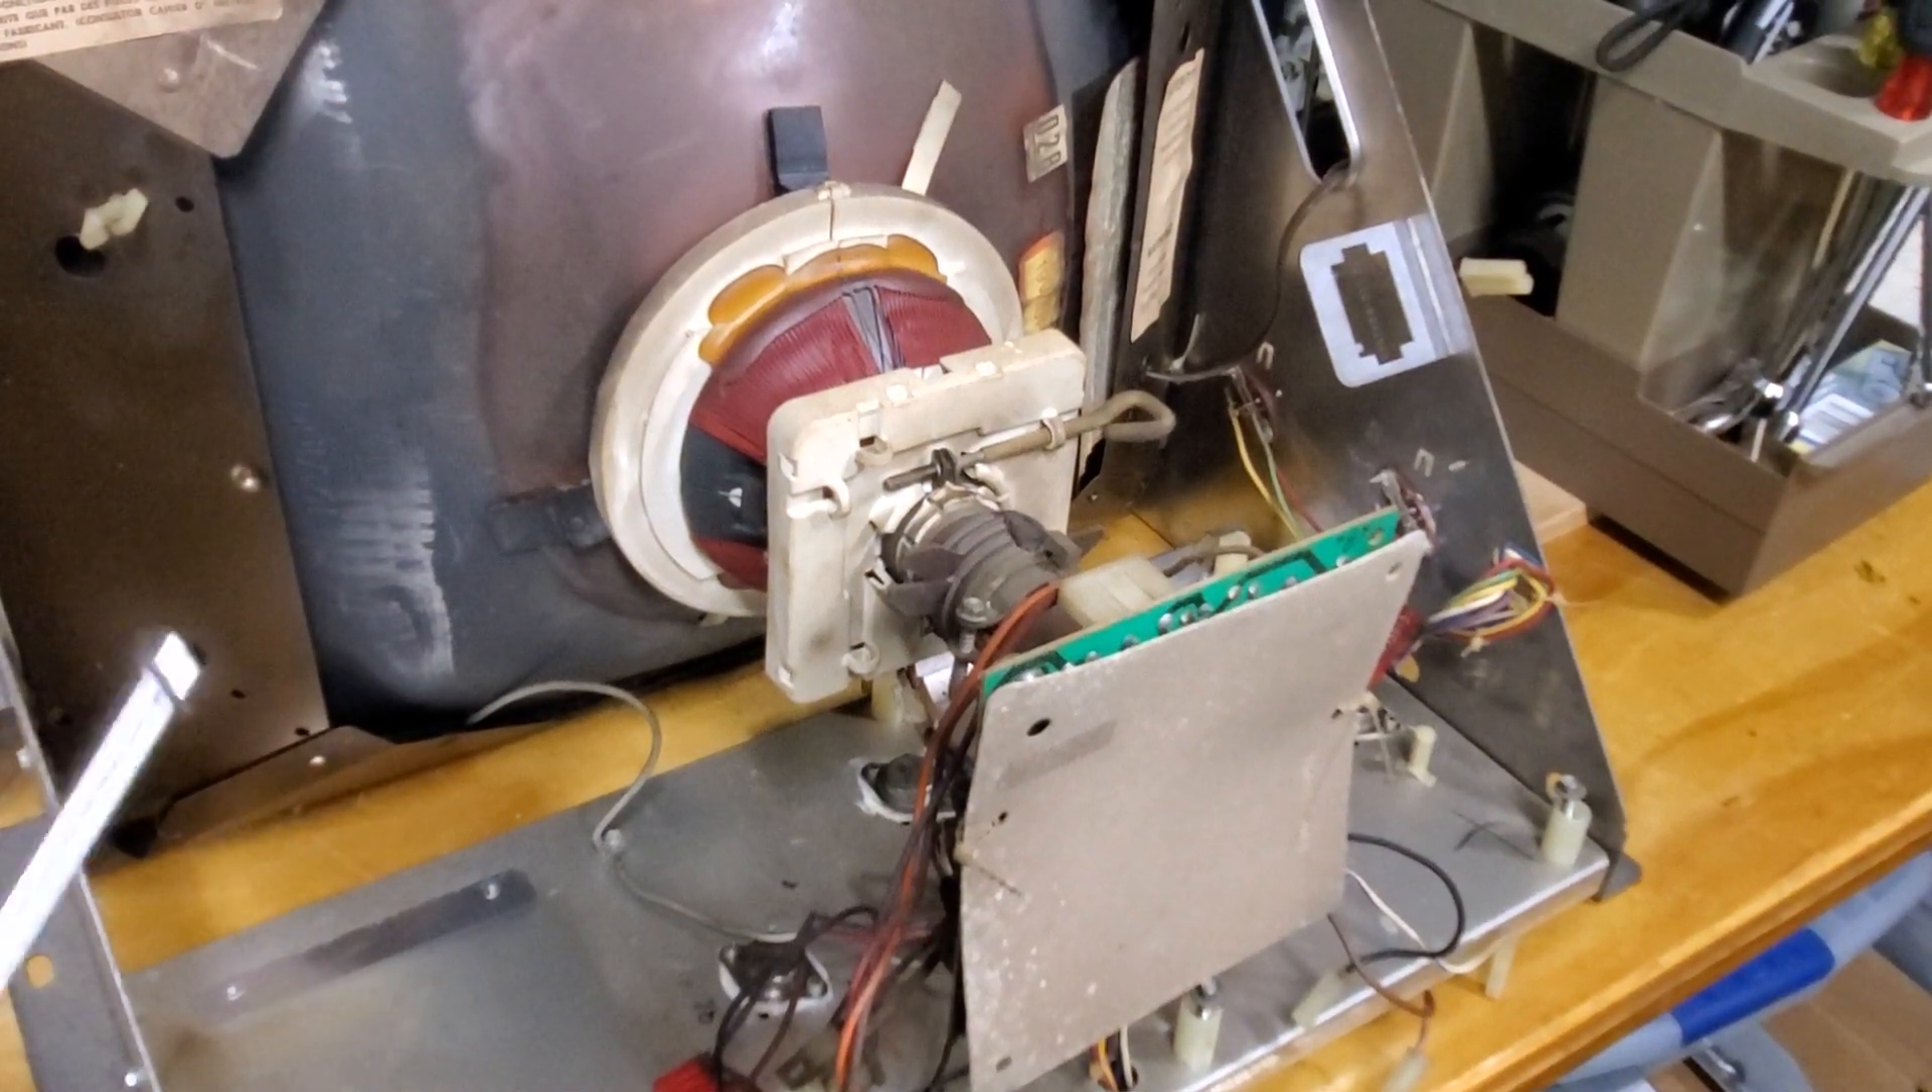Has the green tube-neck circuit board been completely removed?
No.